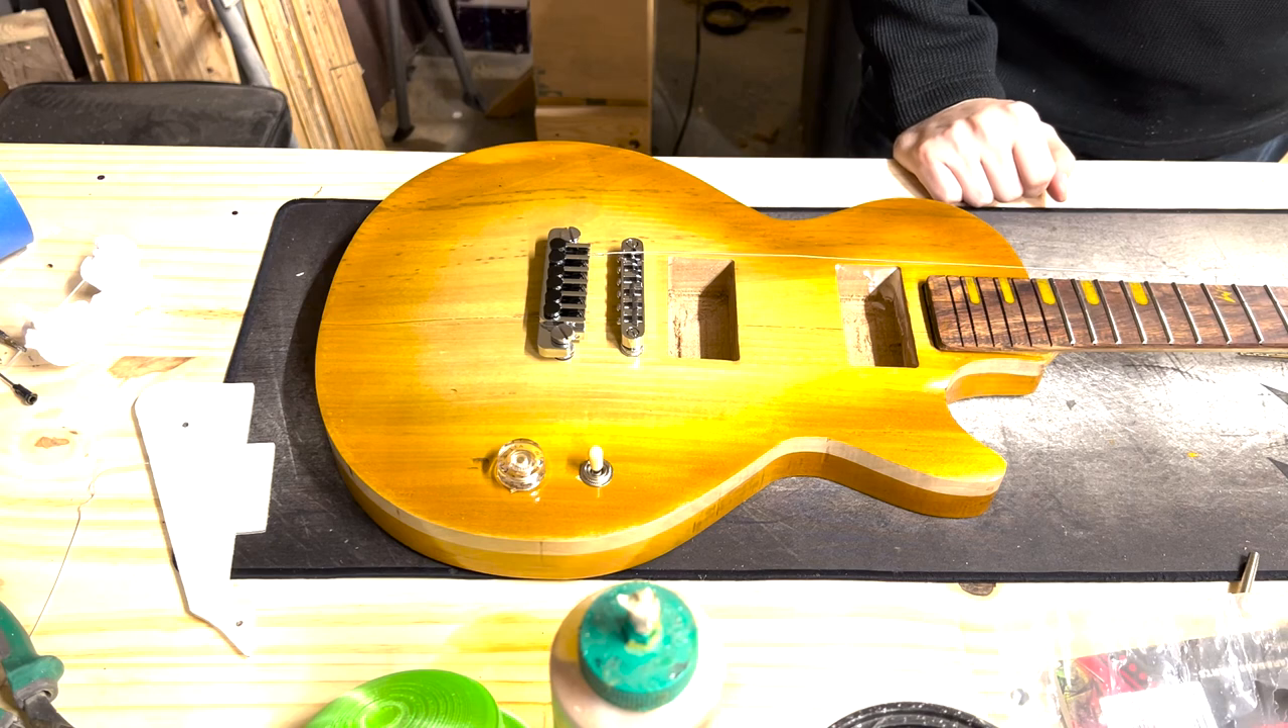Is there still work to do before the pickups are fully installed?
Yes.